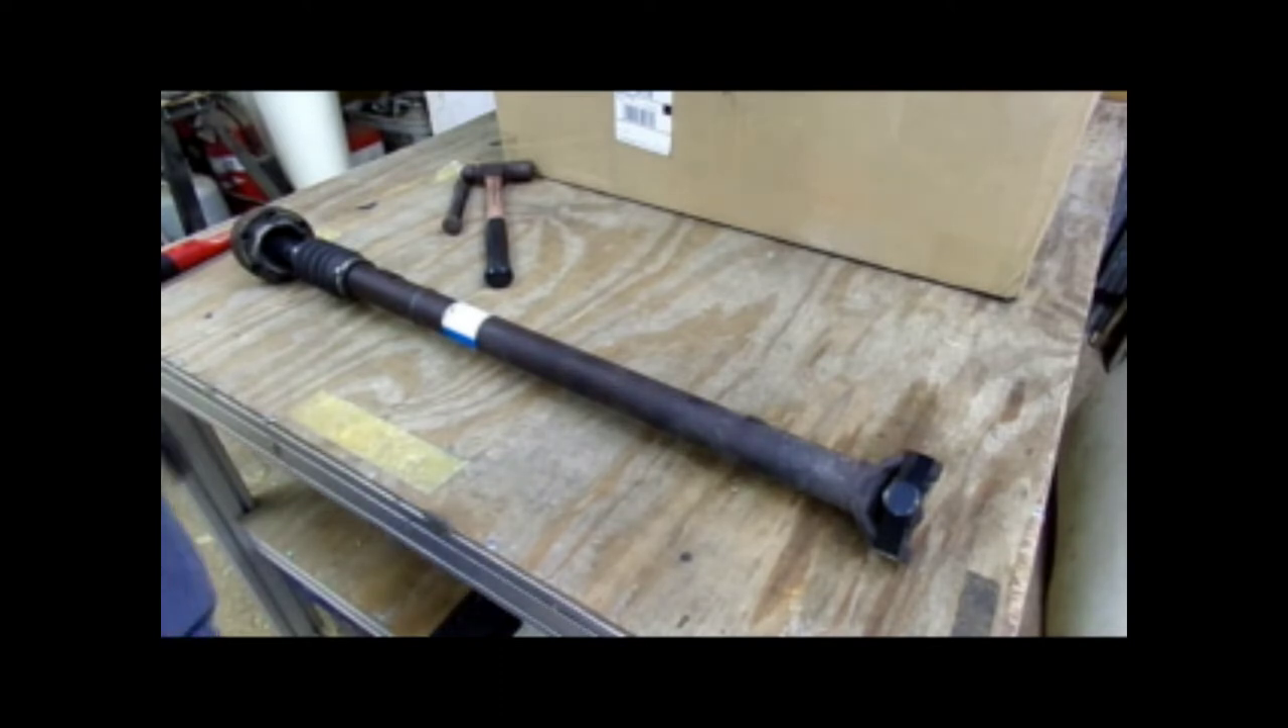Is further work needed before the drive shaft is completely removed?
No.